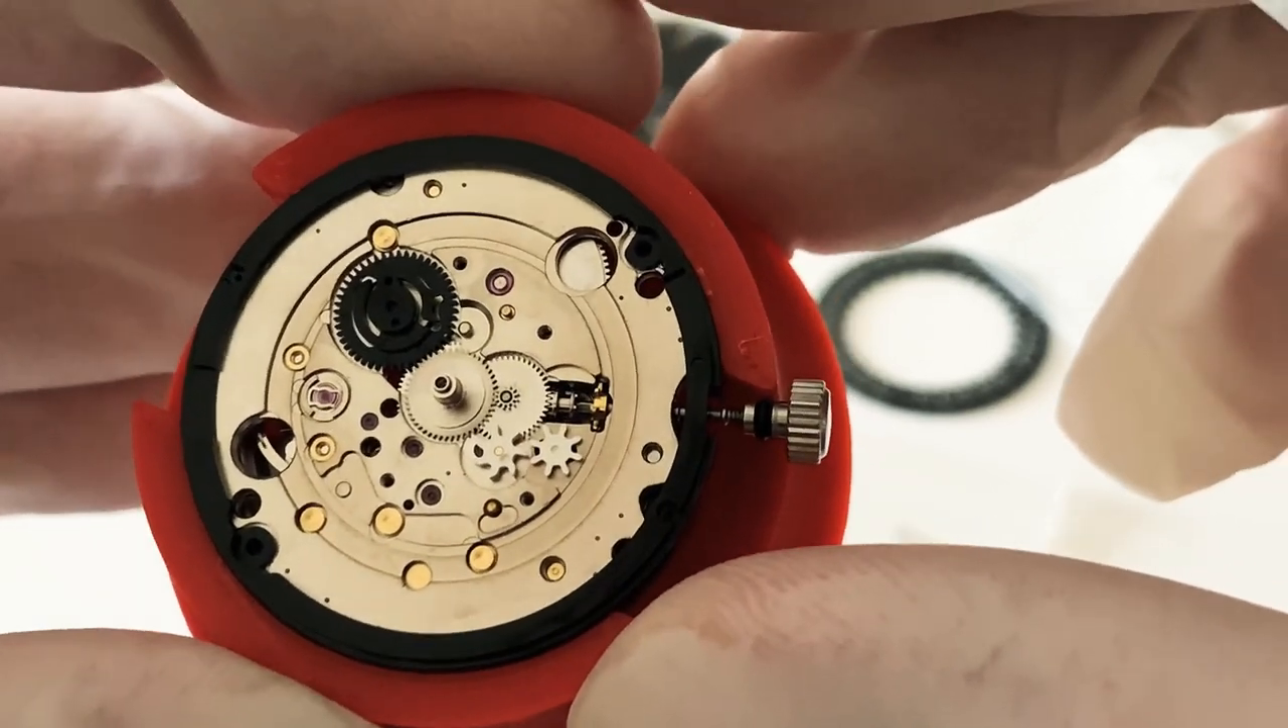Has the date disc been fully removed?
Yes.